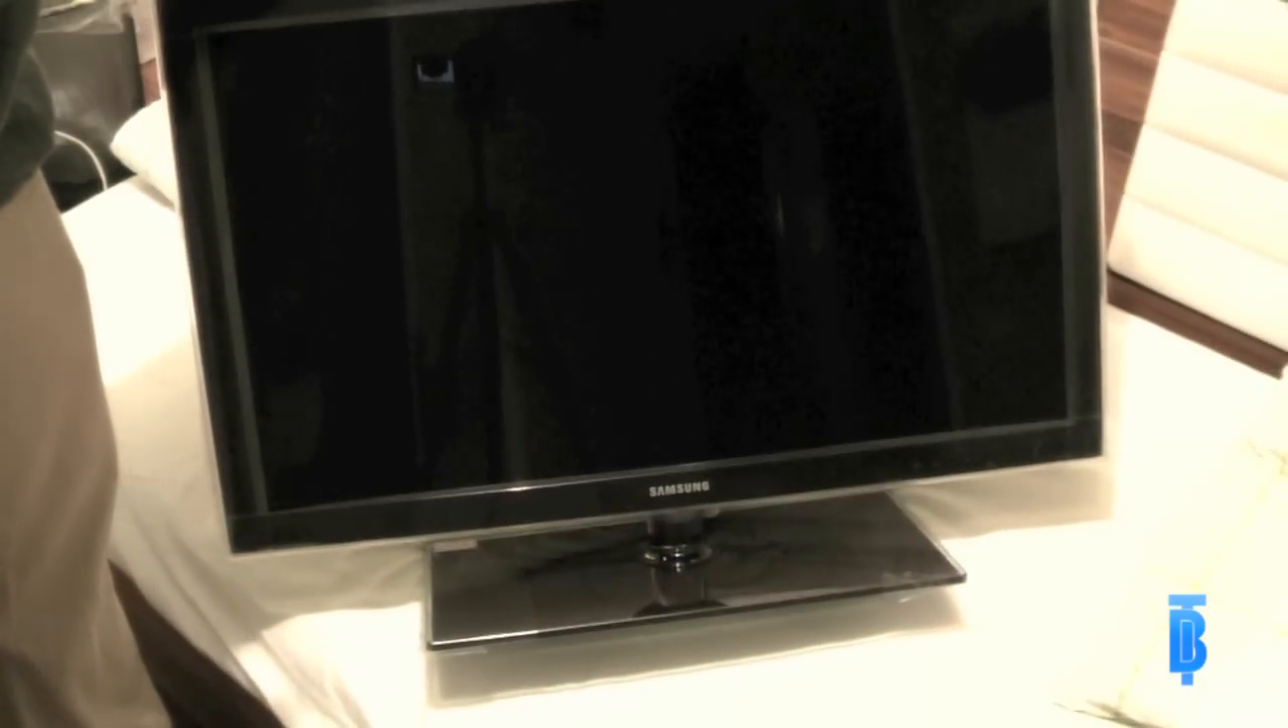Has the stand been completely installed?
Yes.